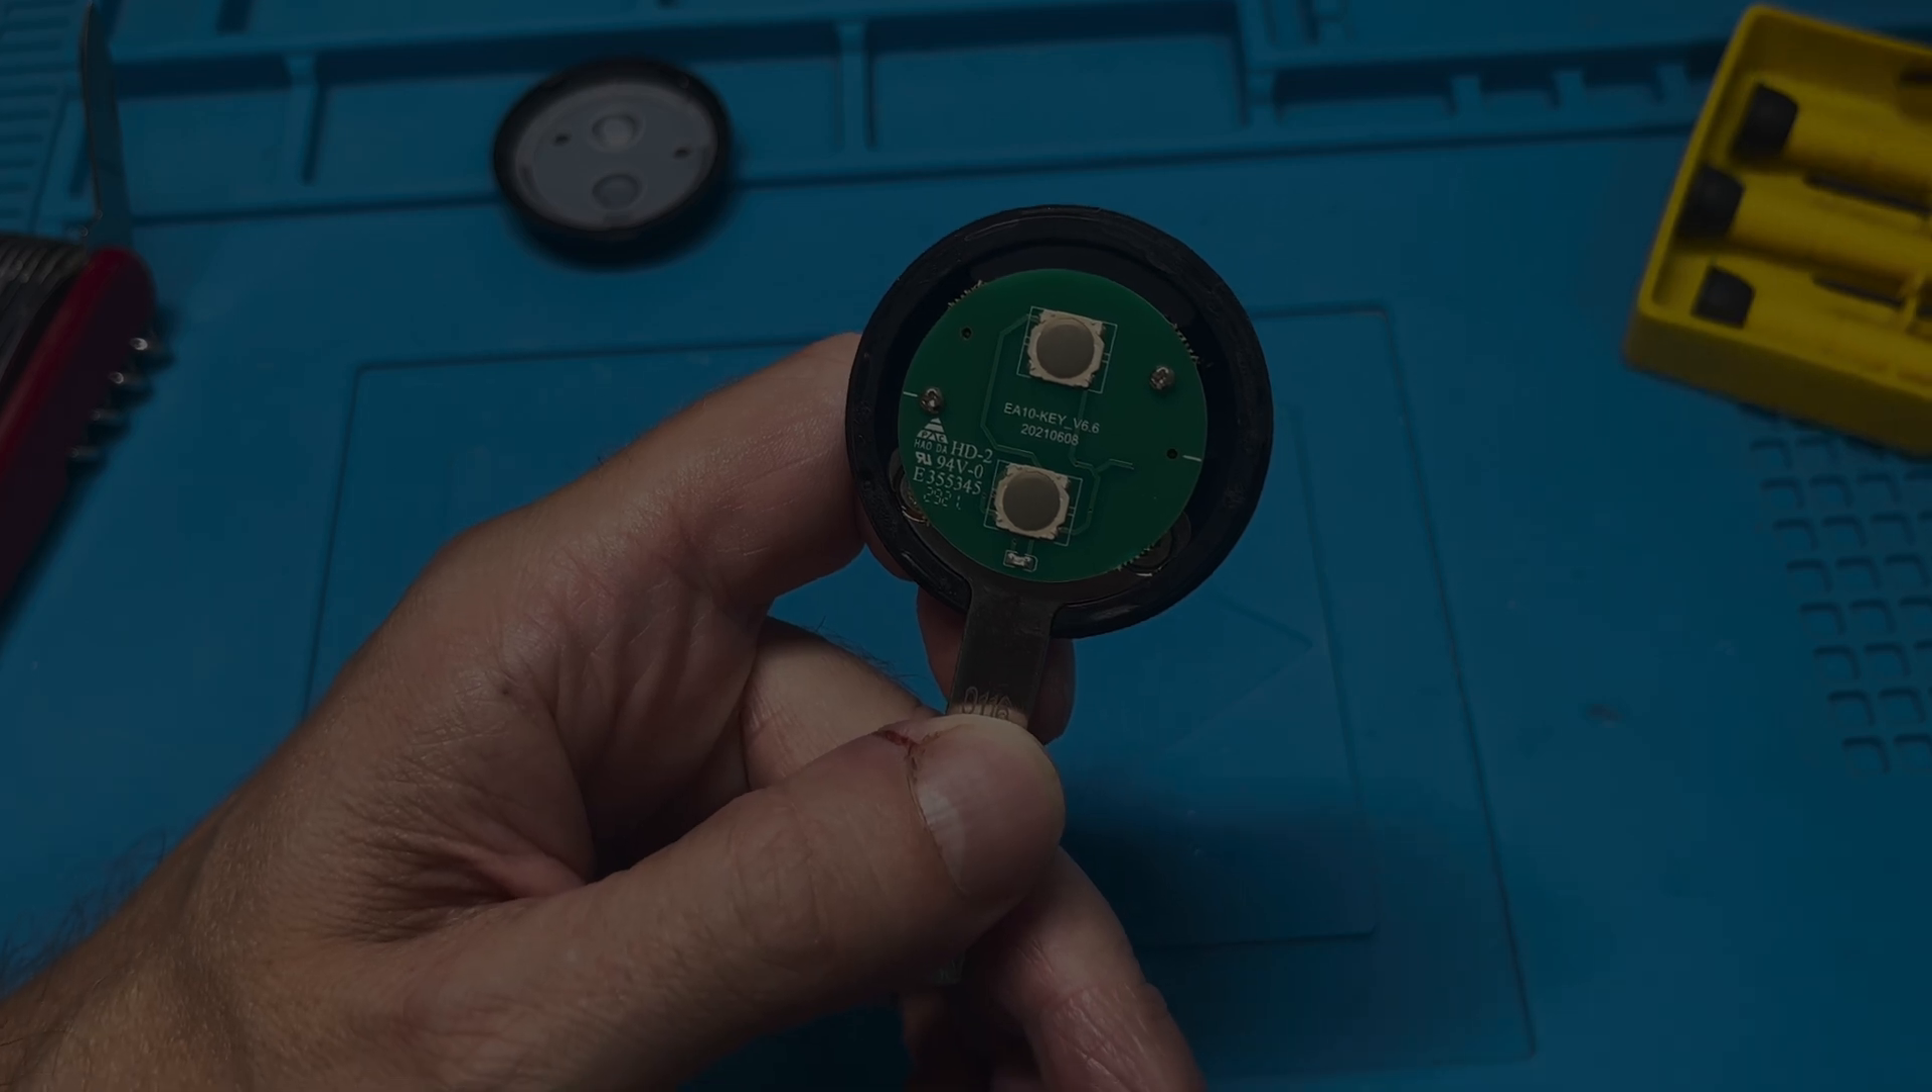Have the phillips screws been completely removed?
No.